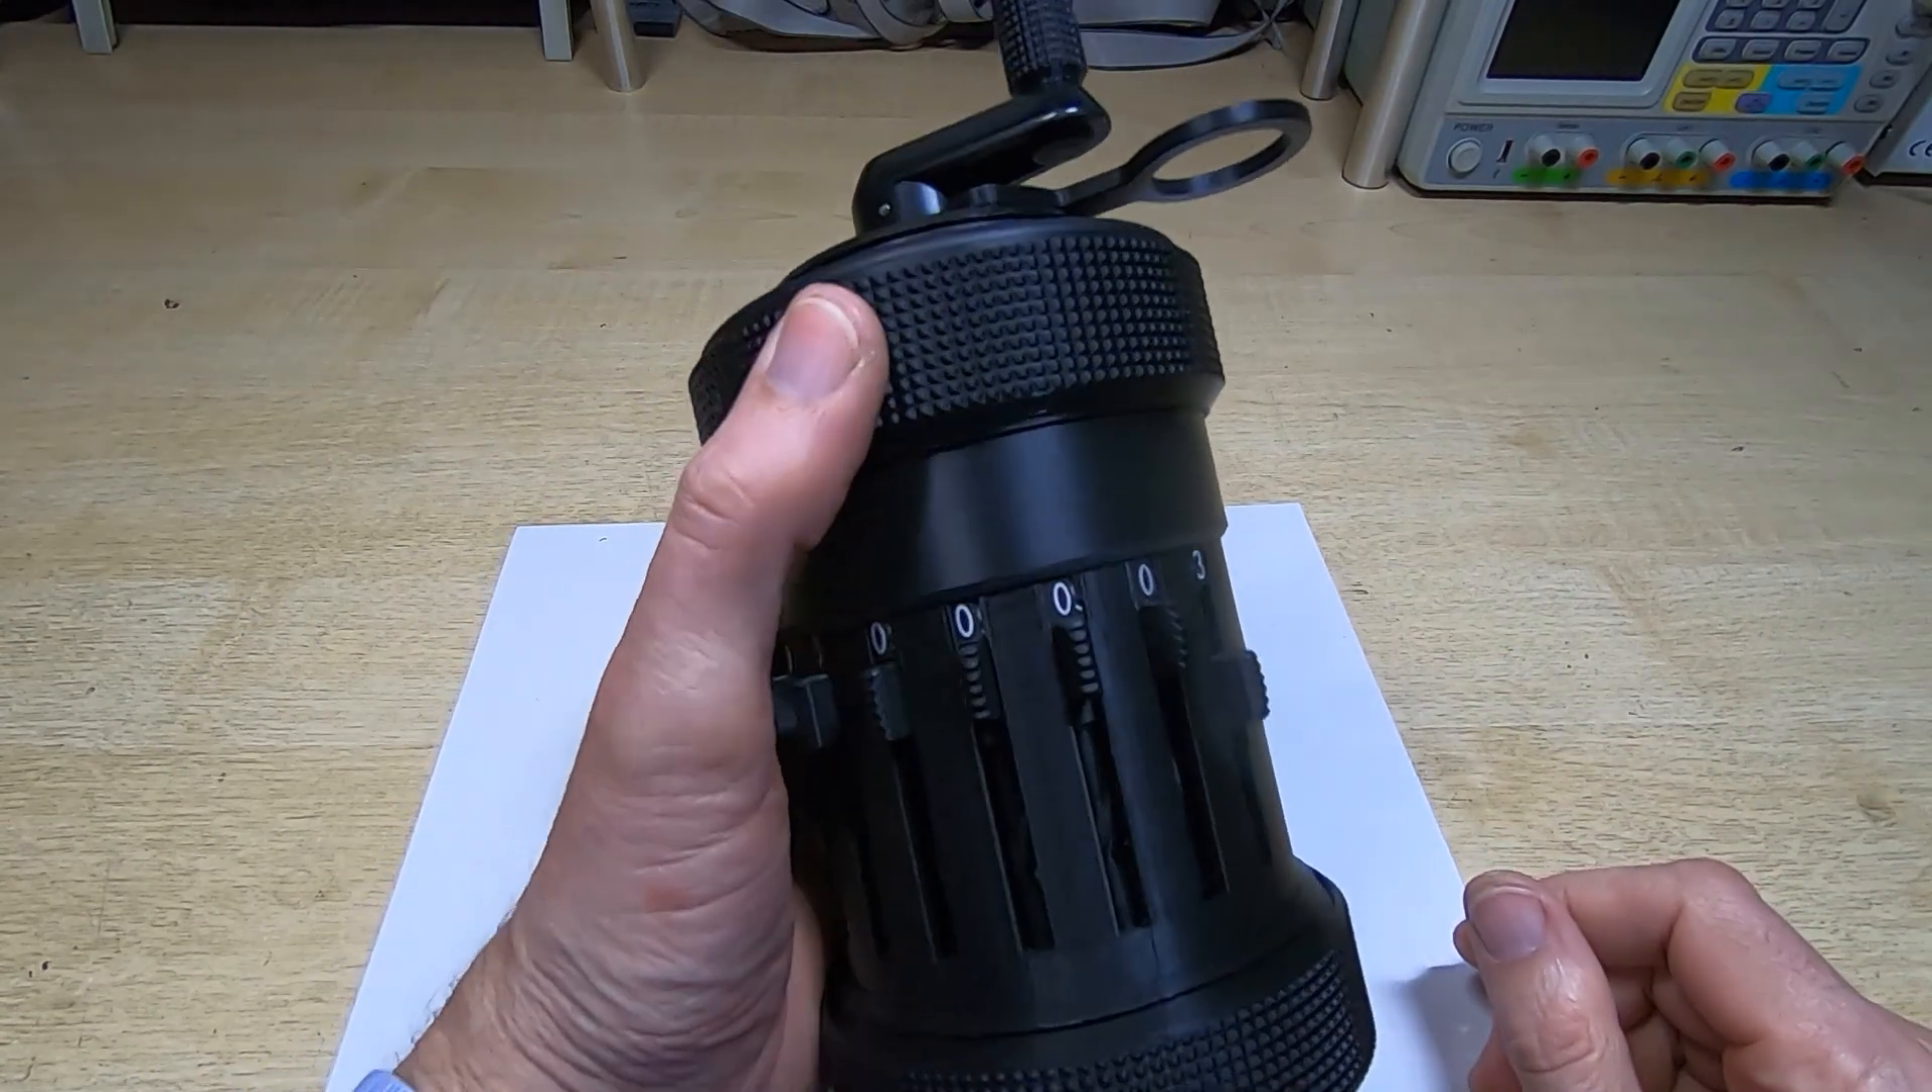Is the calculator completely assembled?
Yes.